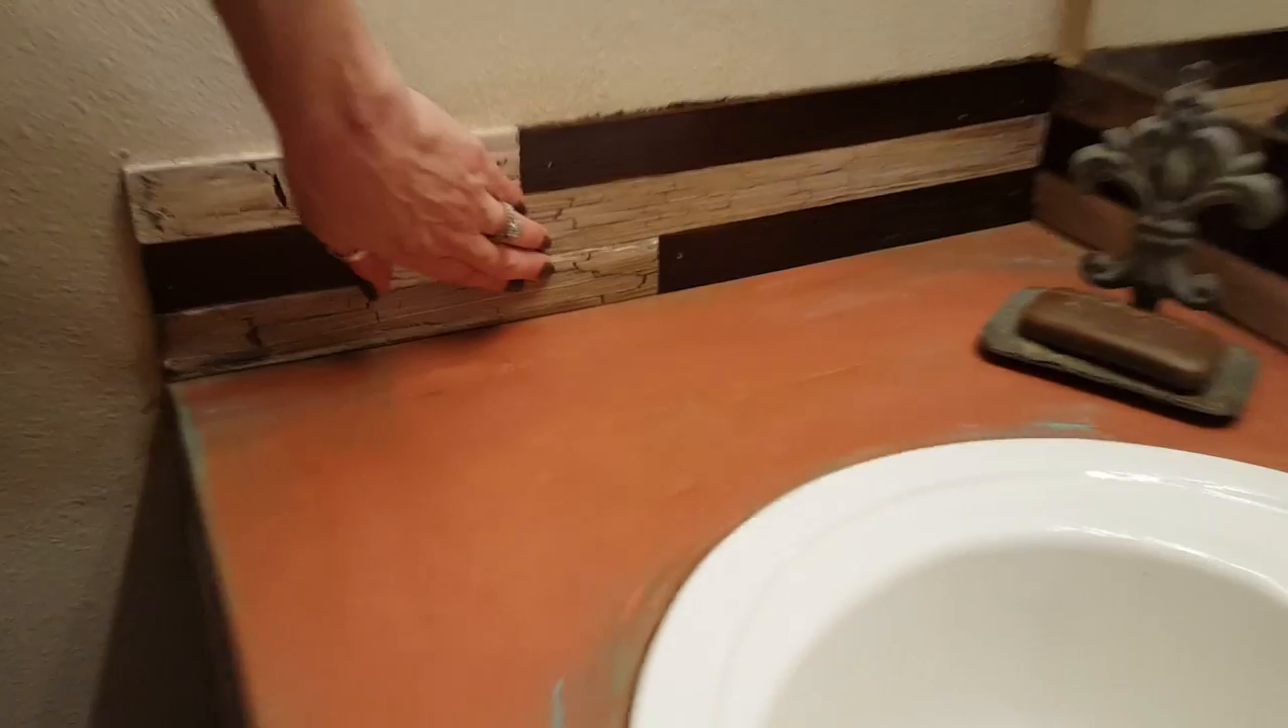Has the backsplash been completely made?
Yes.